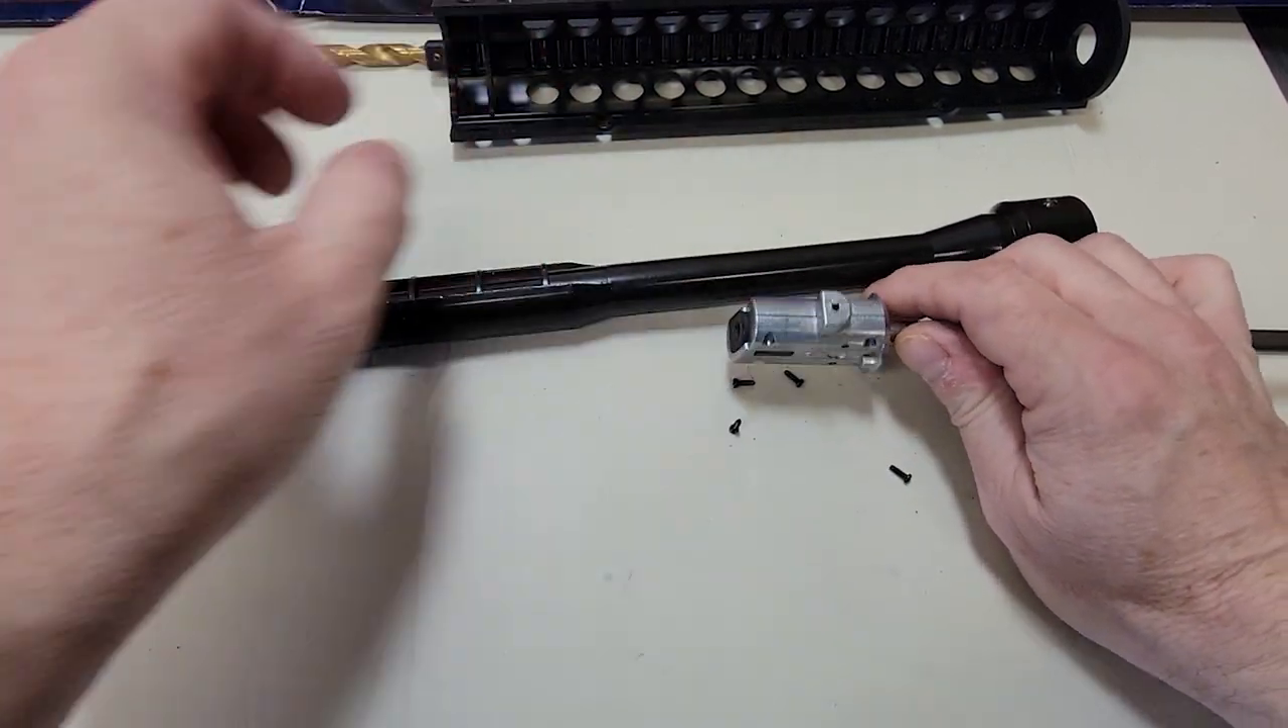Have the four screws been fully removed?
Yes.